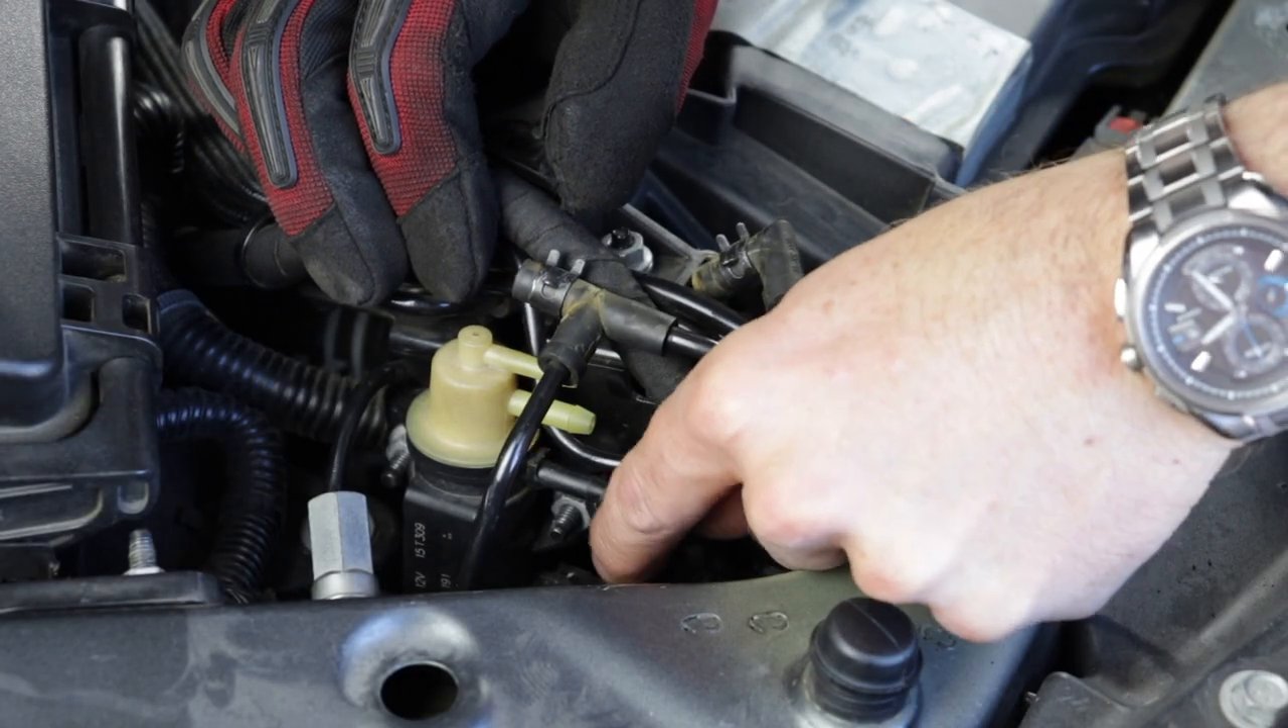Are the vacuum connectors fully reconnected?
No.